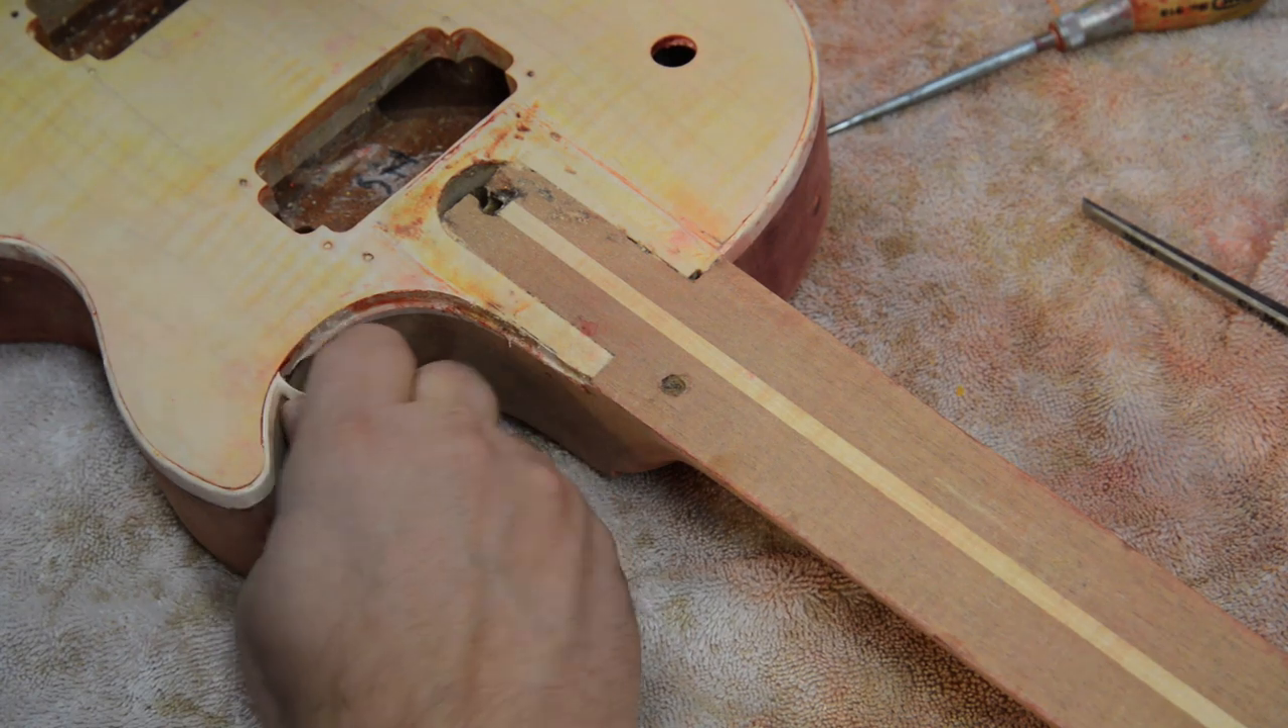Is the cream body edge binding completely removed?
No.